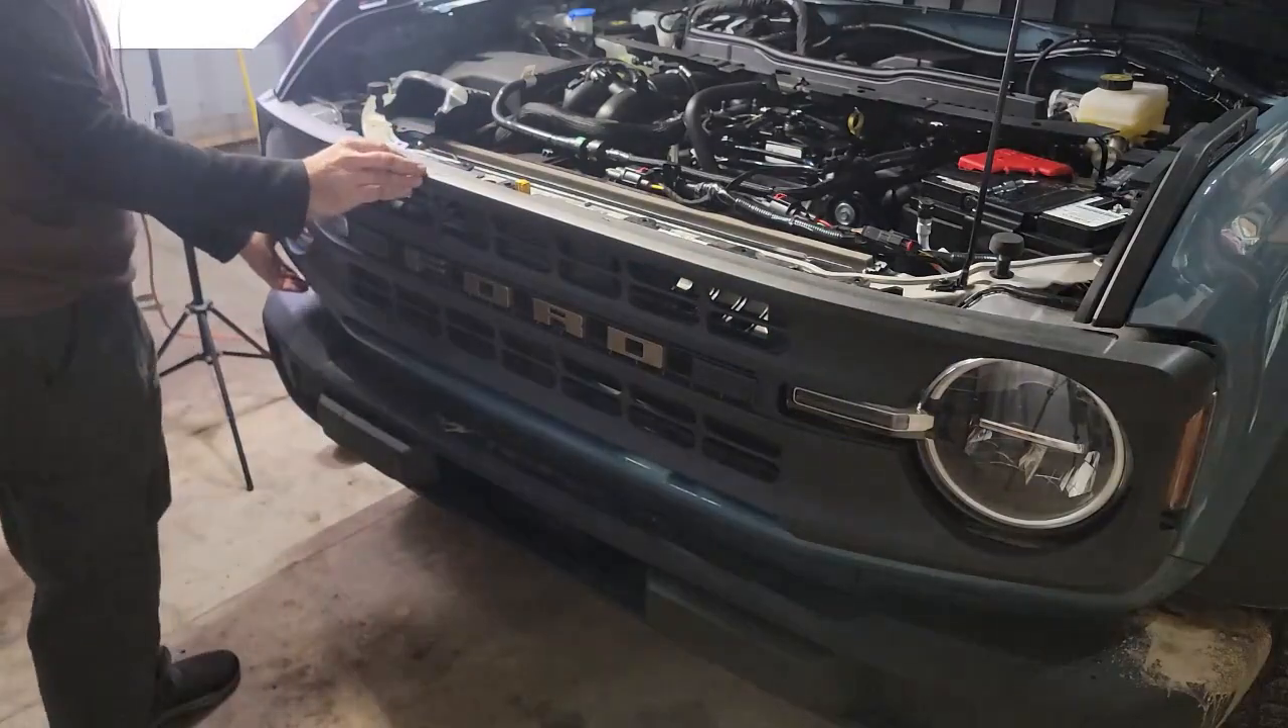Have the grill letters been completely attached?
Yes.